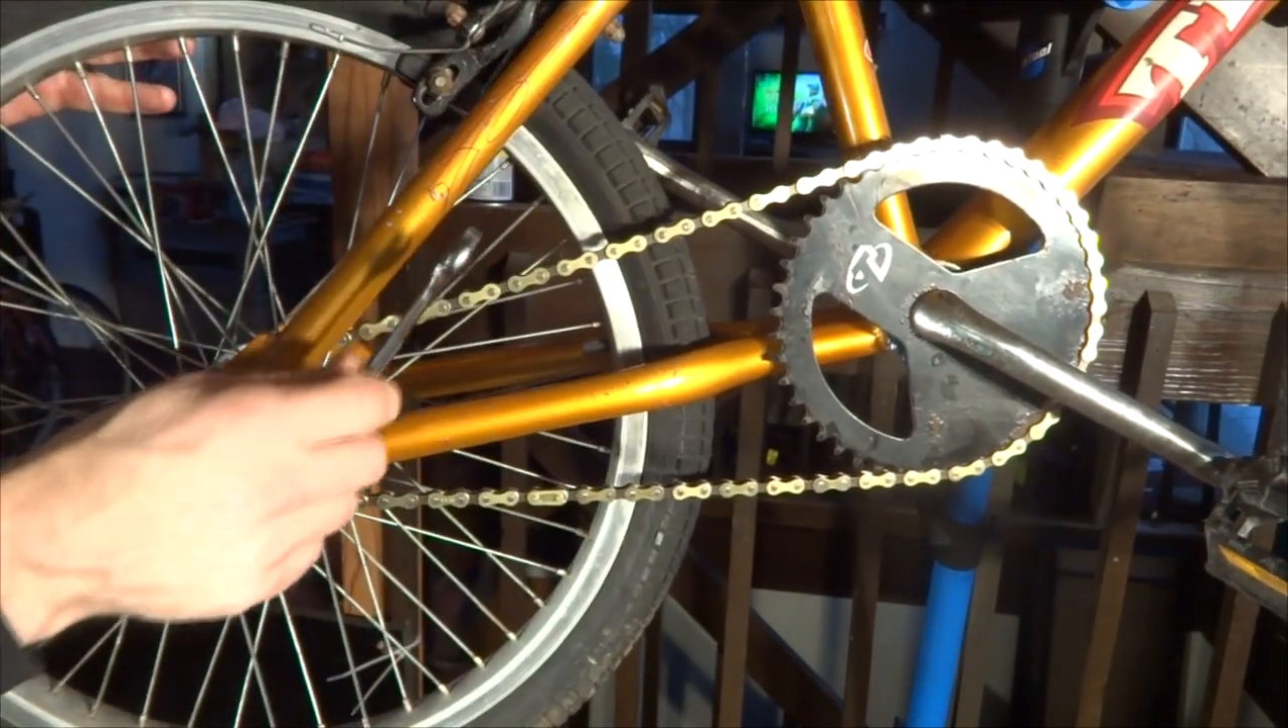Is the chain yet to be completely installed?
No.